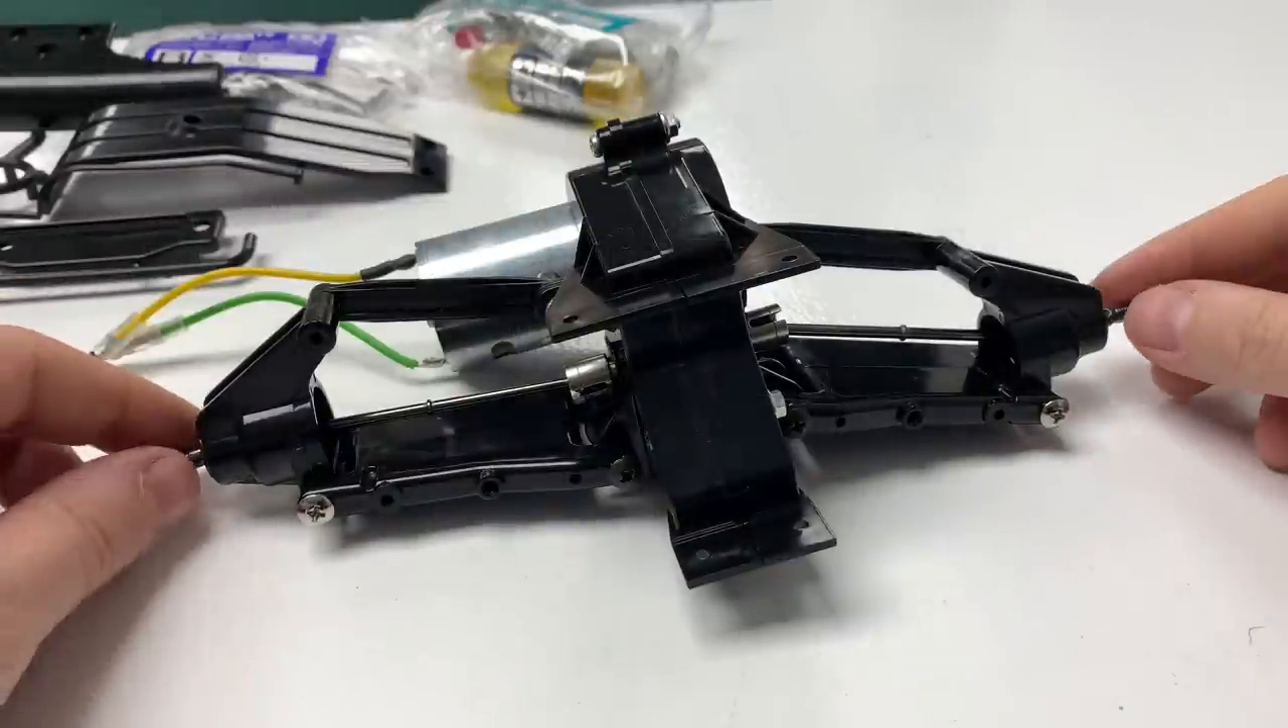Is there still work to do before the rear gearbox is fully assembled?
No.